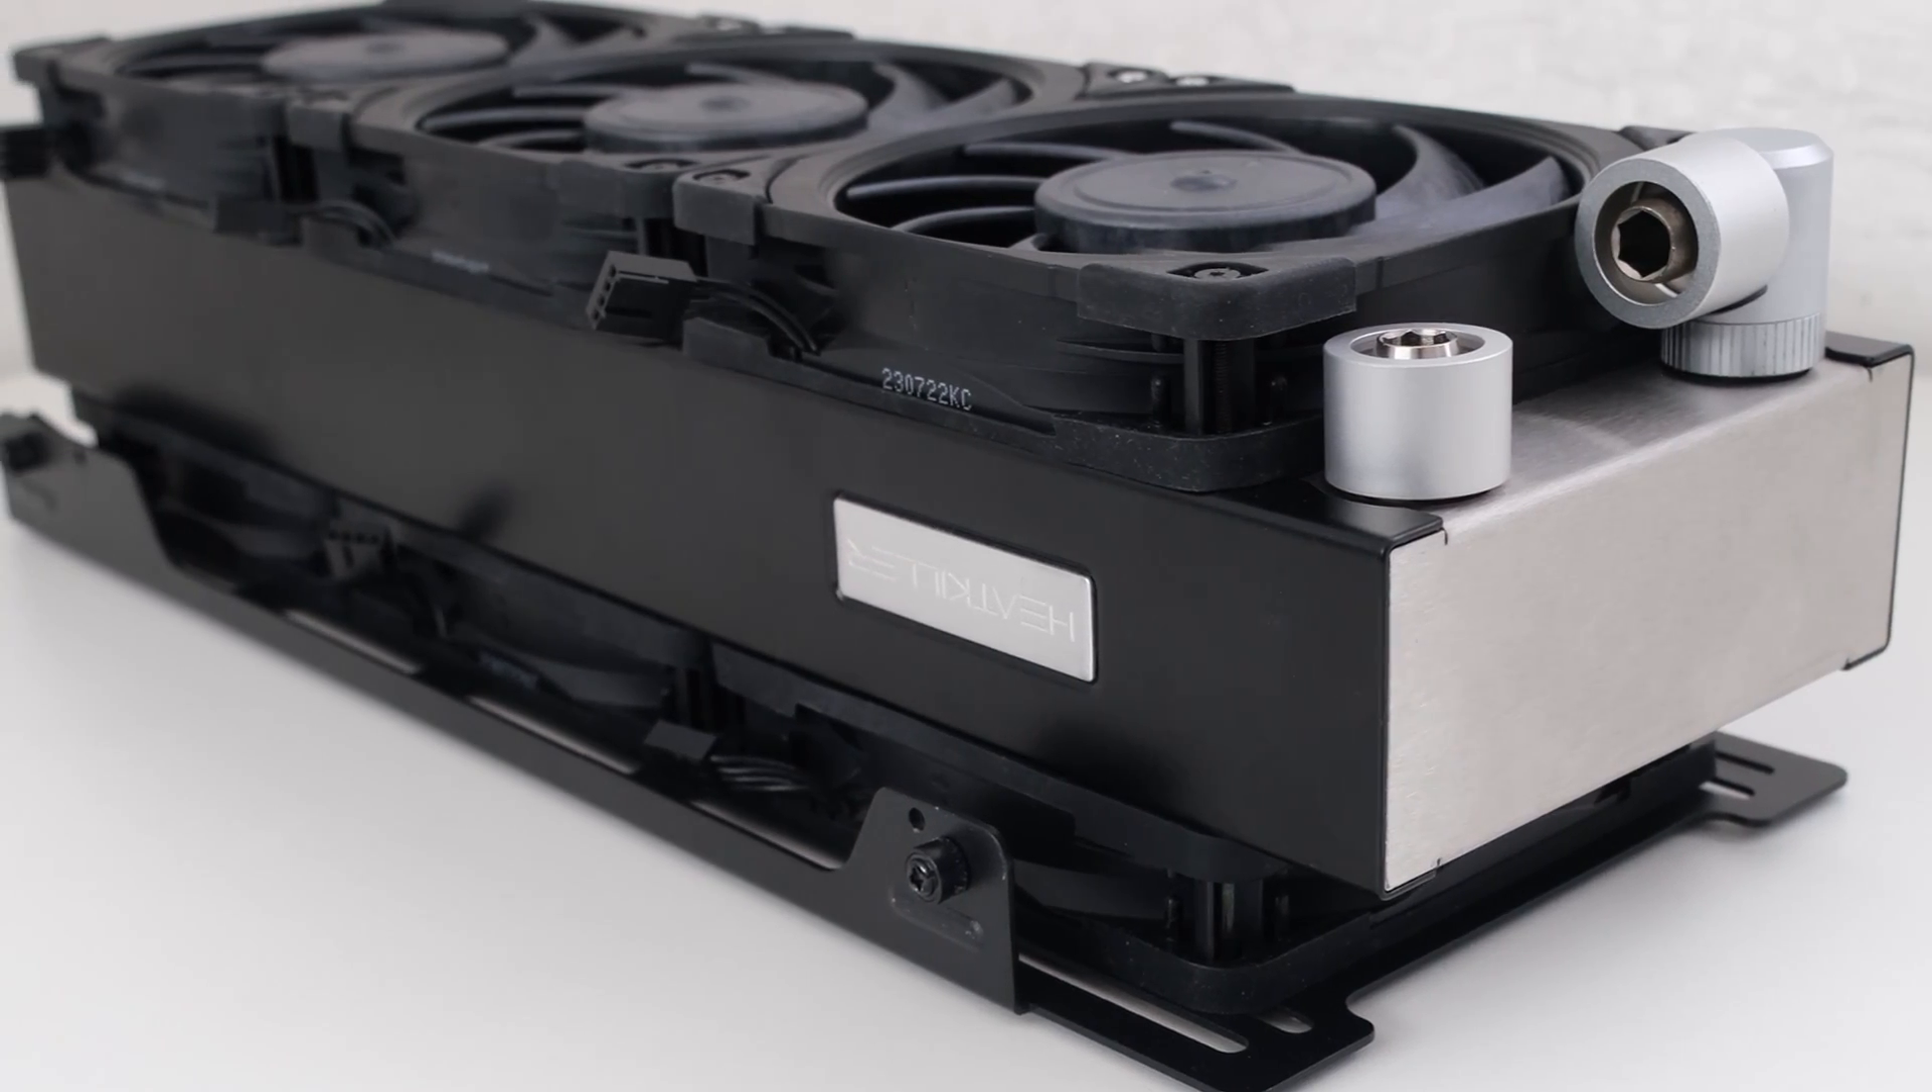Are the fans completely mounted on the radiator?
Yes.